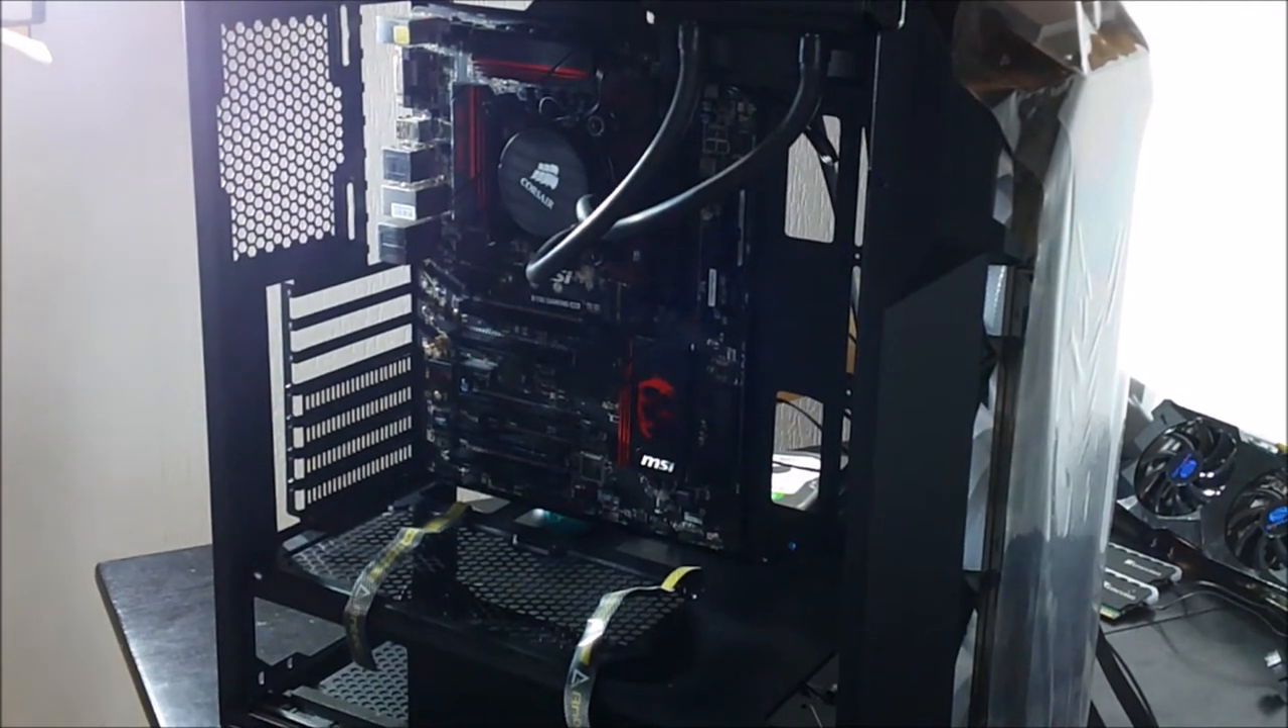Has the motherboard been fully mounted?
Yes.